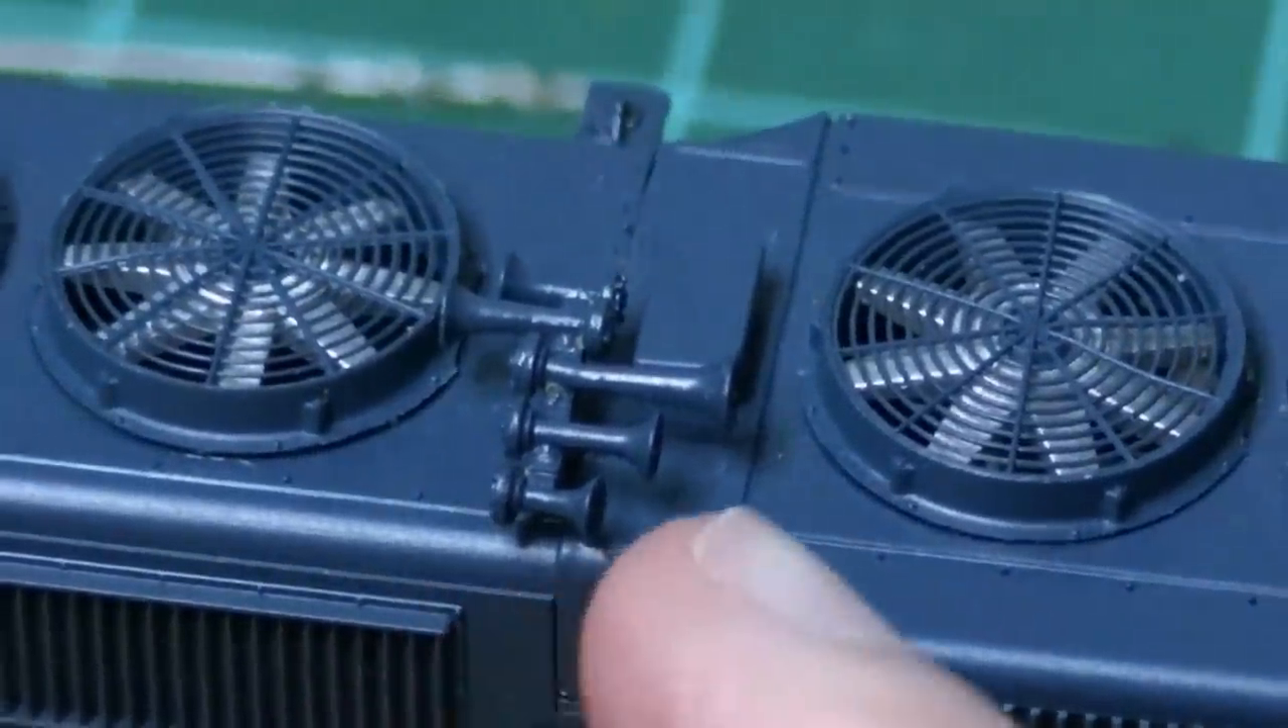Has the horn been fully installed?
Yes.